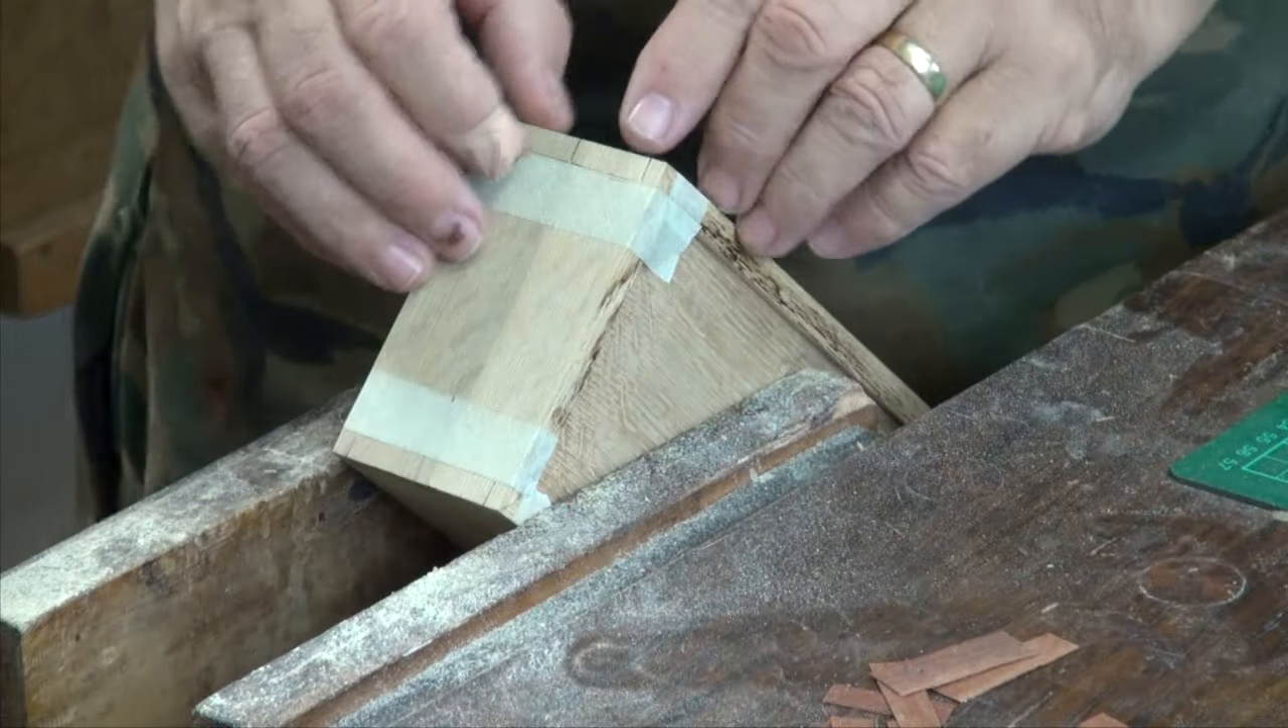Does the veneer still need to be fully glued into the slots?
Yes.